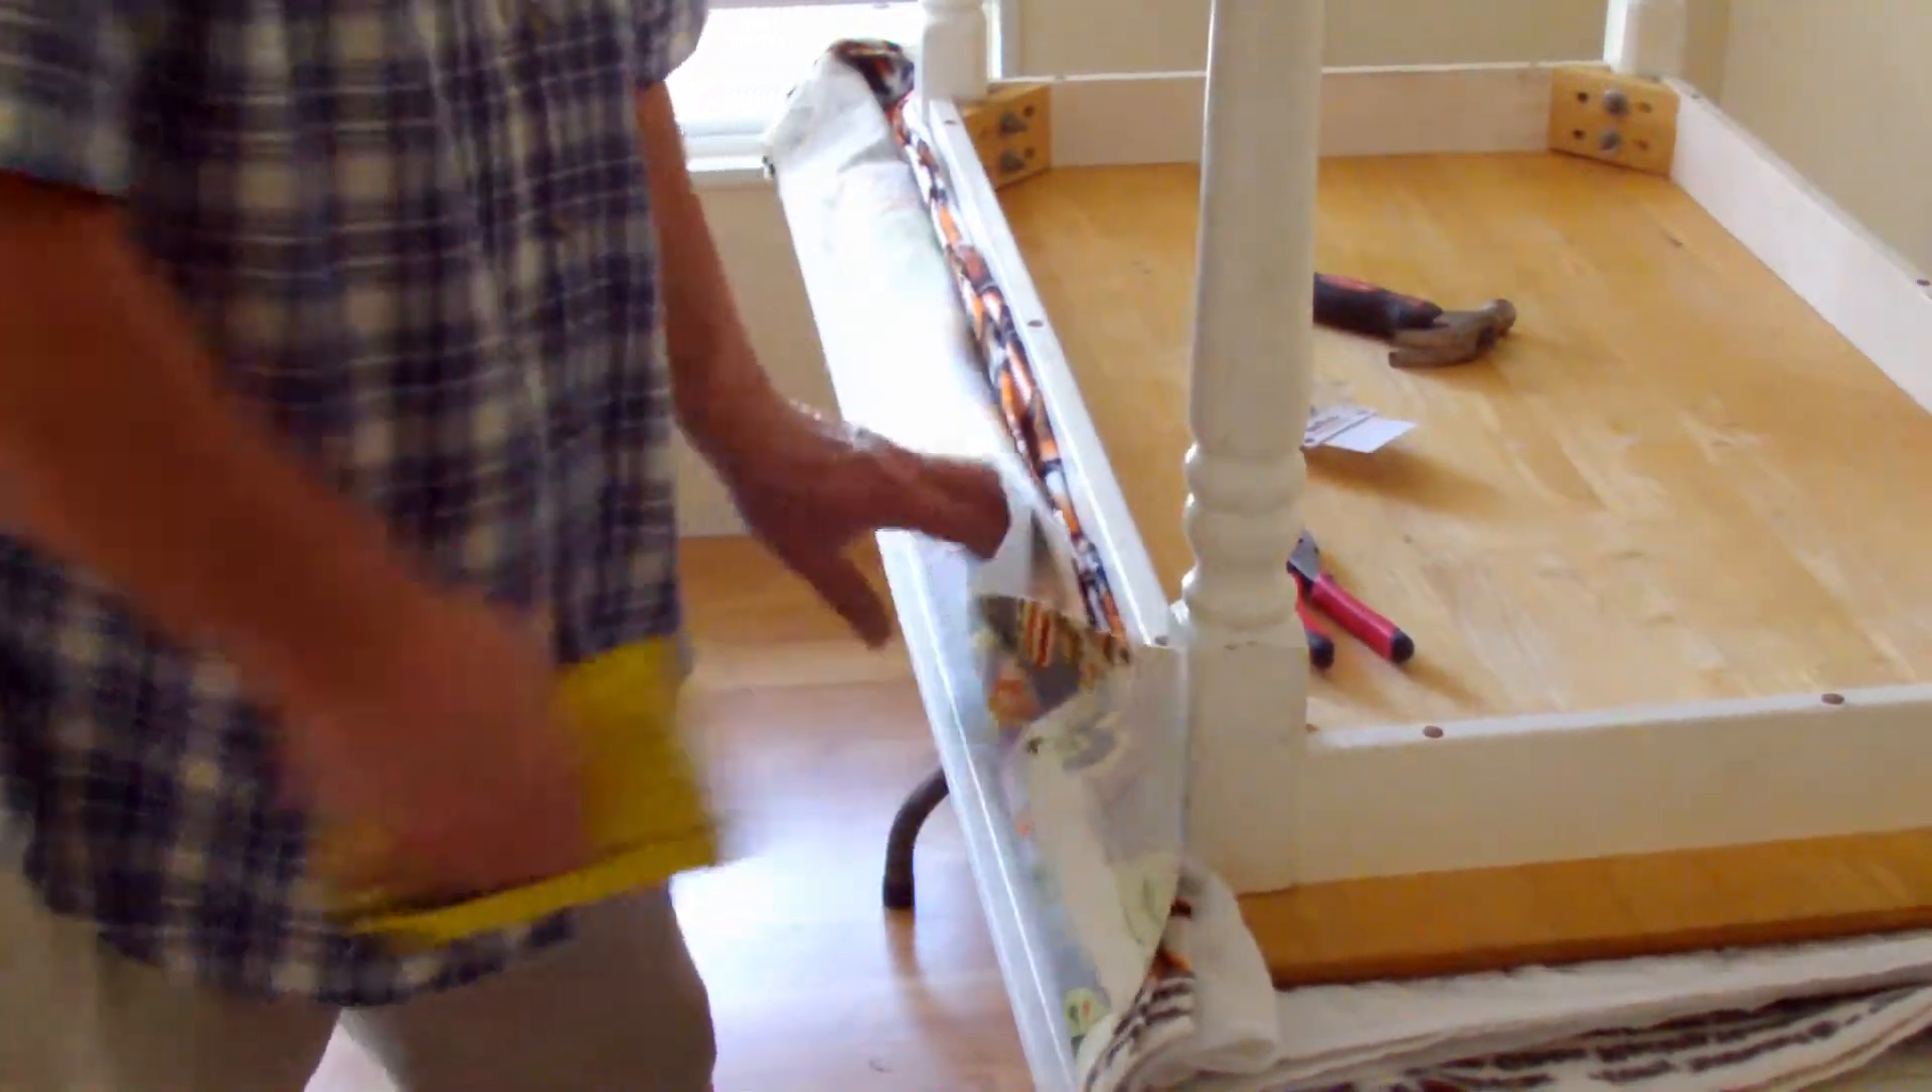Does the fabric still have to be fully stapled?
Yes.